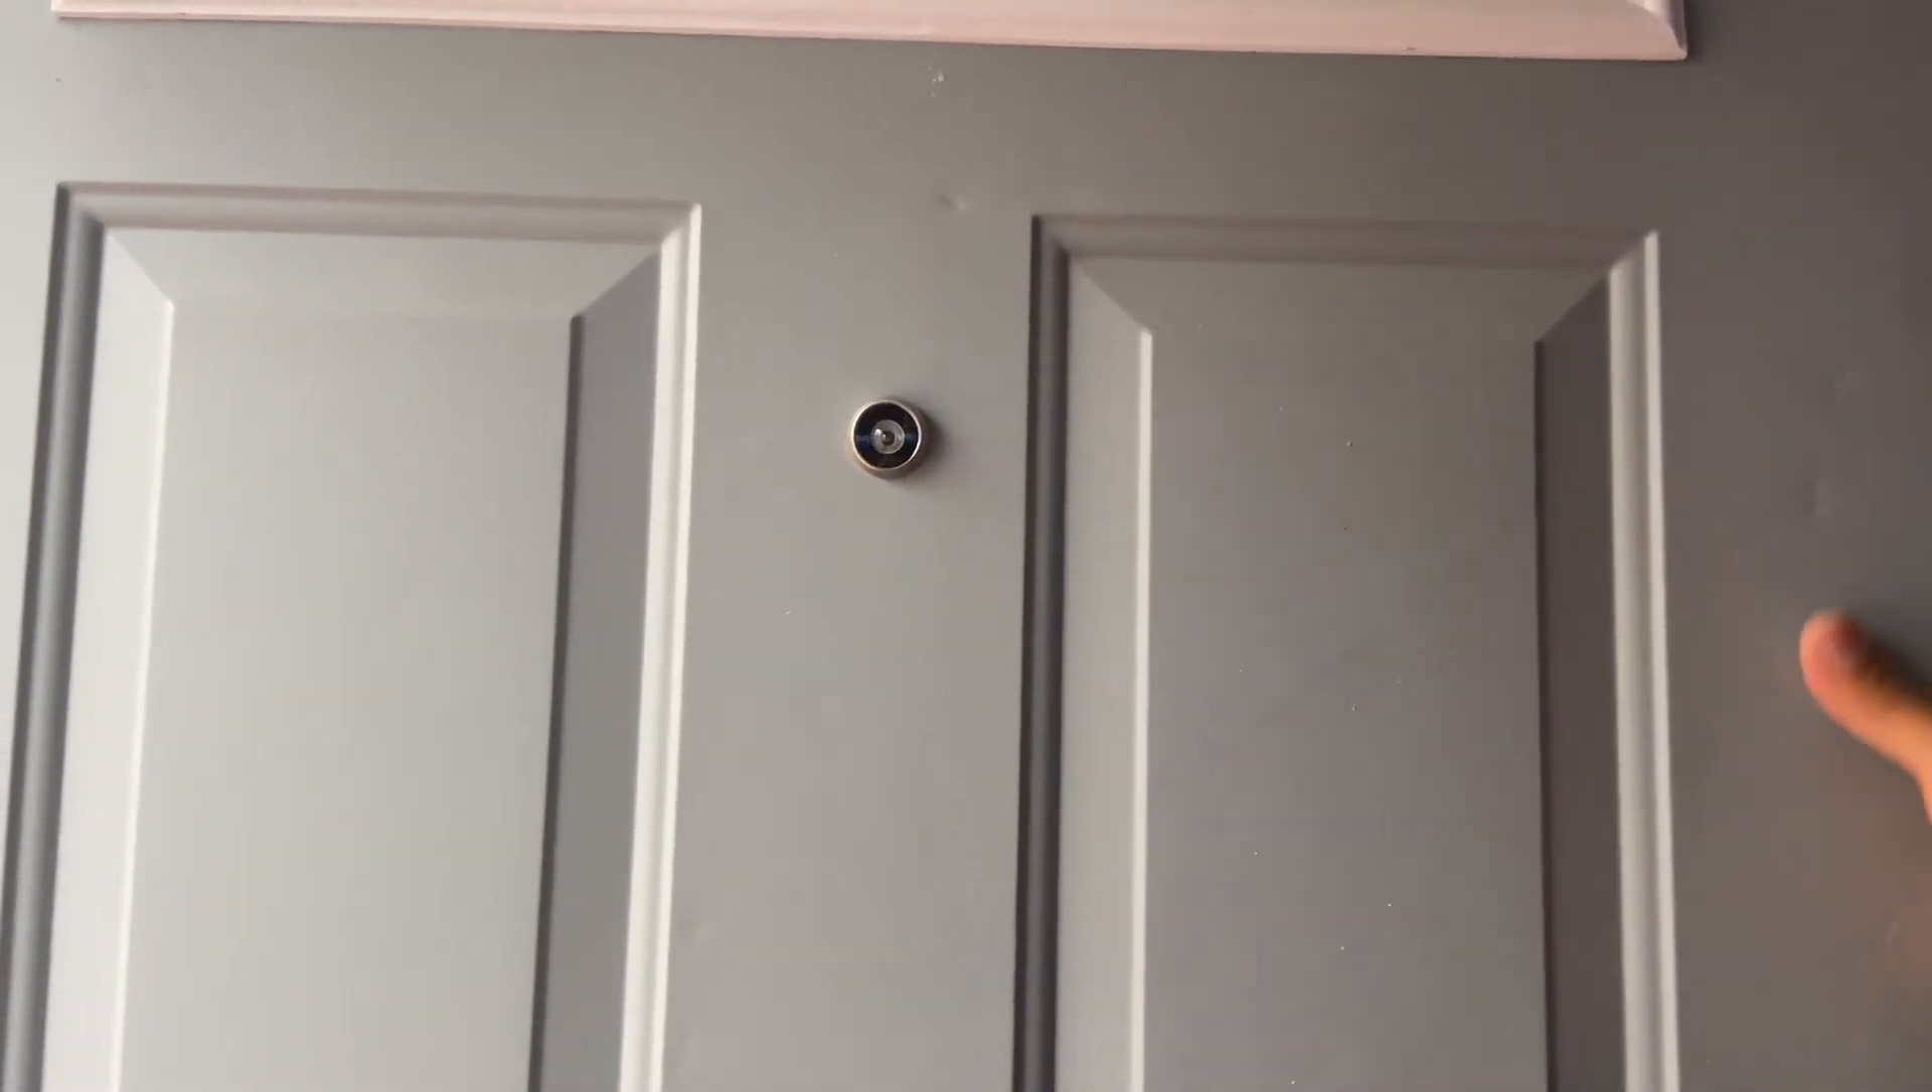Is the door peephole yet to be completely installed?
No.